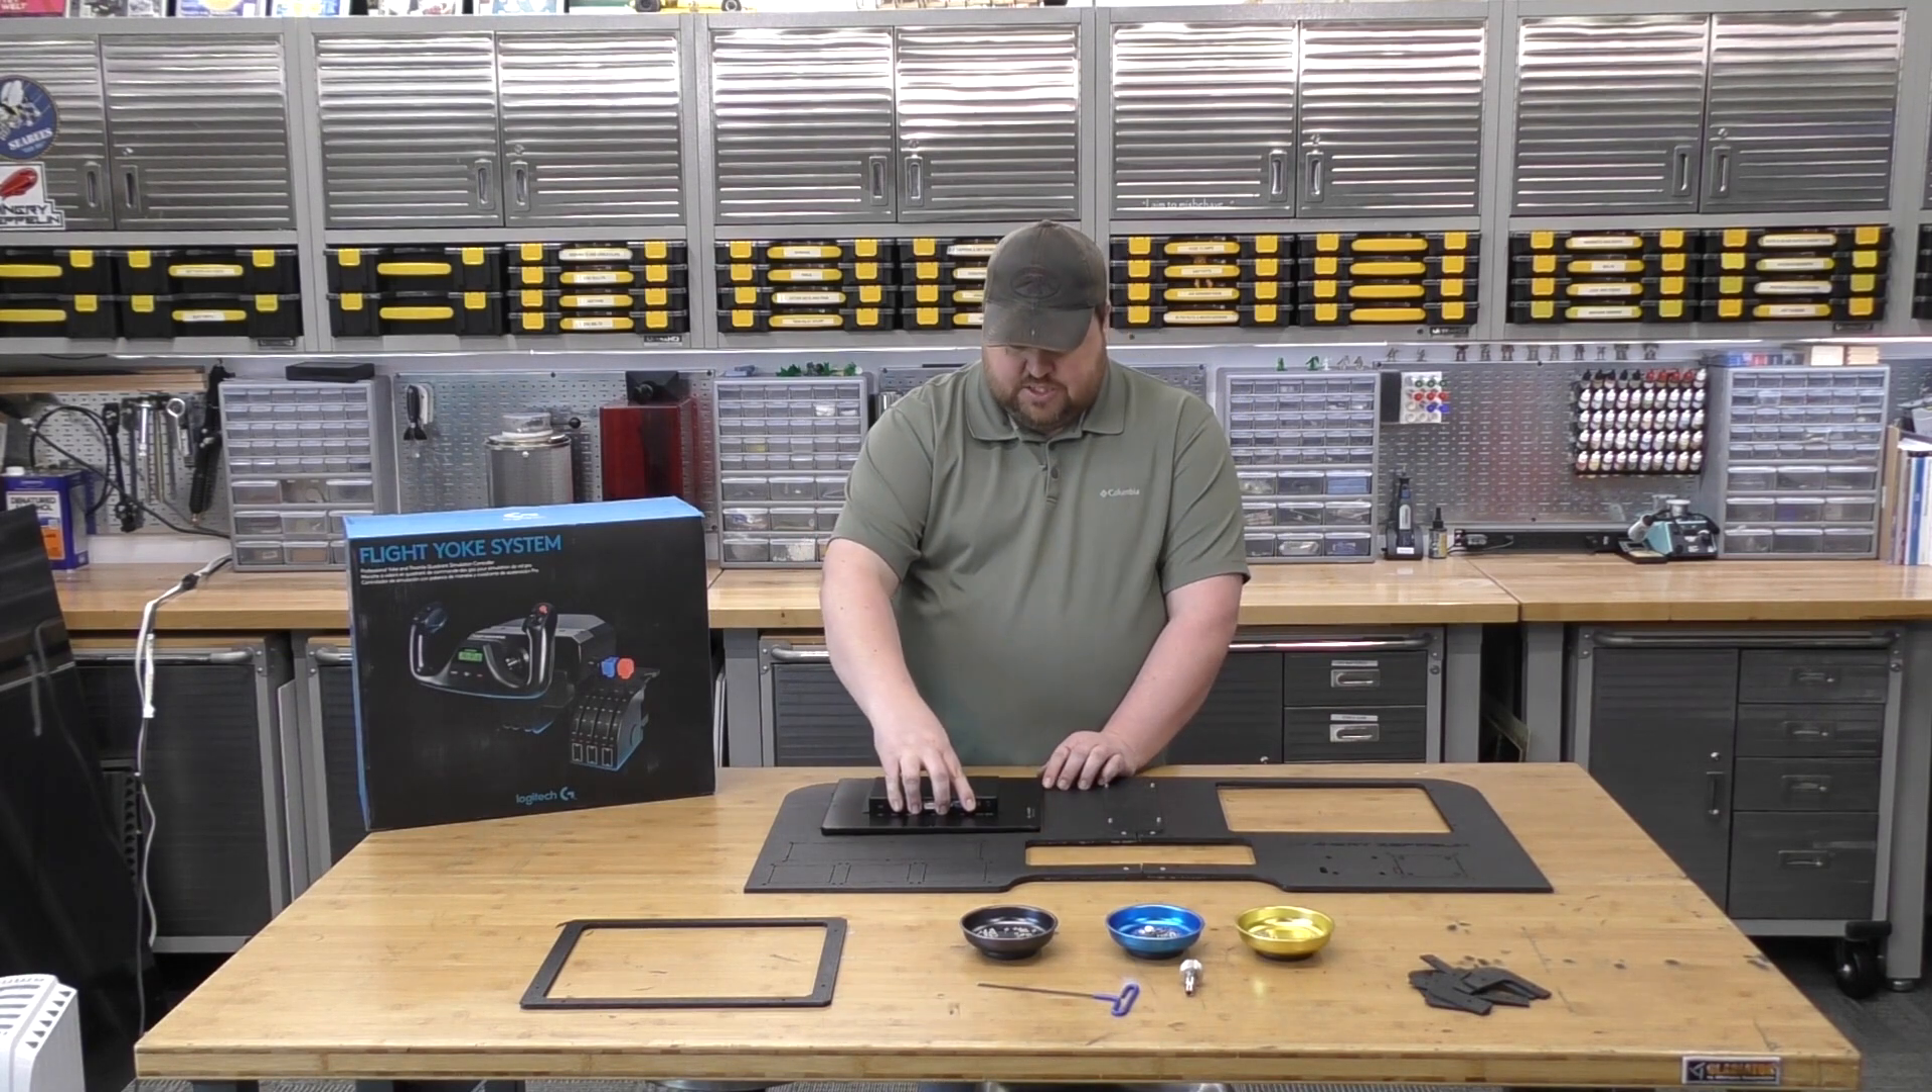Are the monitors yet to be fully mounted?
Yes.